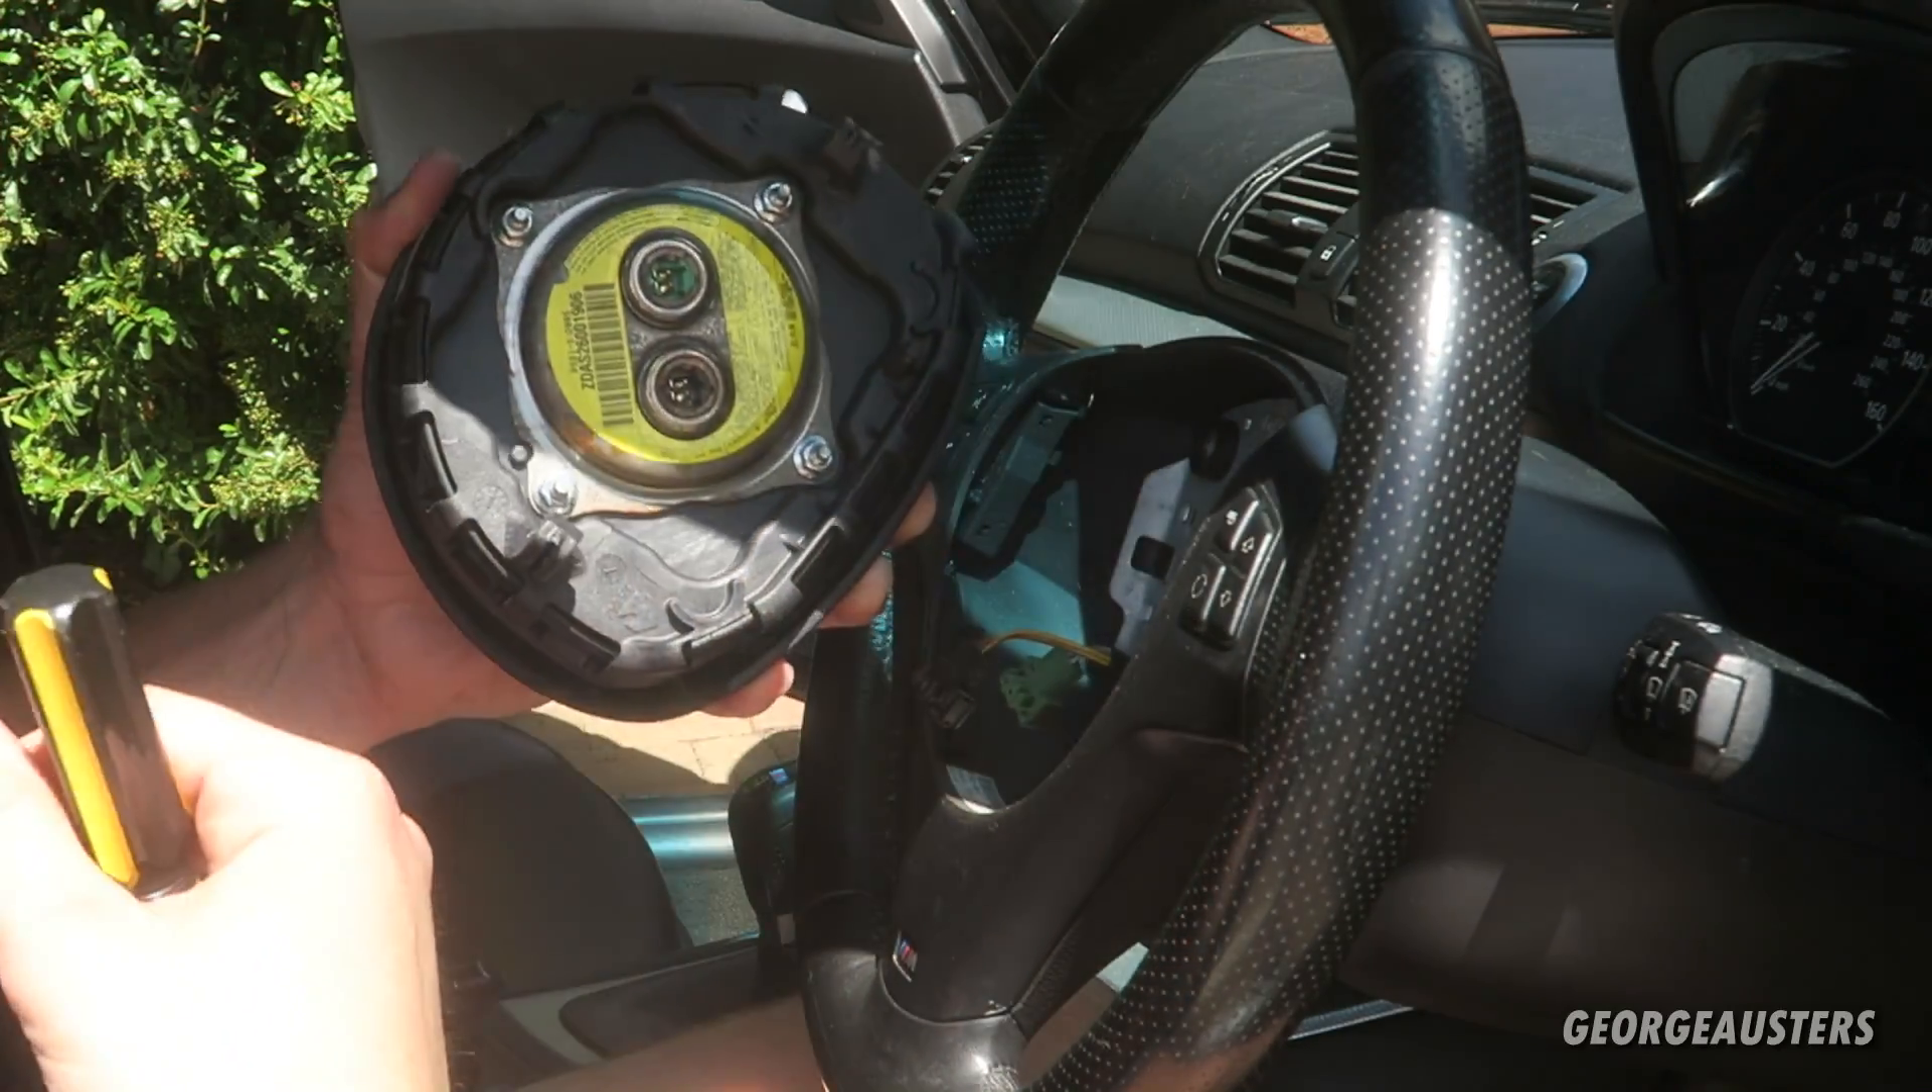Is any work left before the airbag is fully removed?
No.